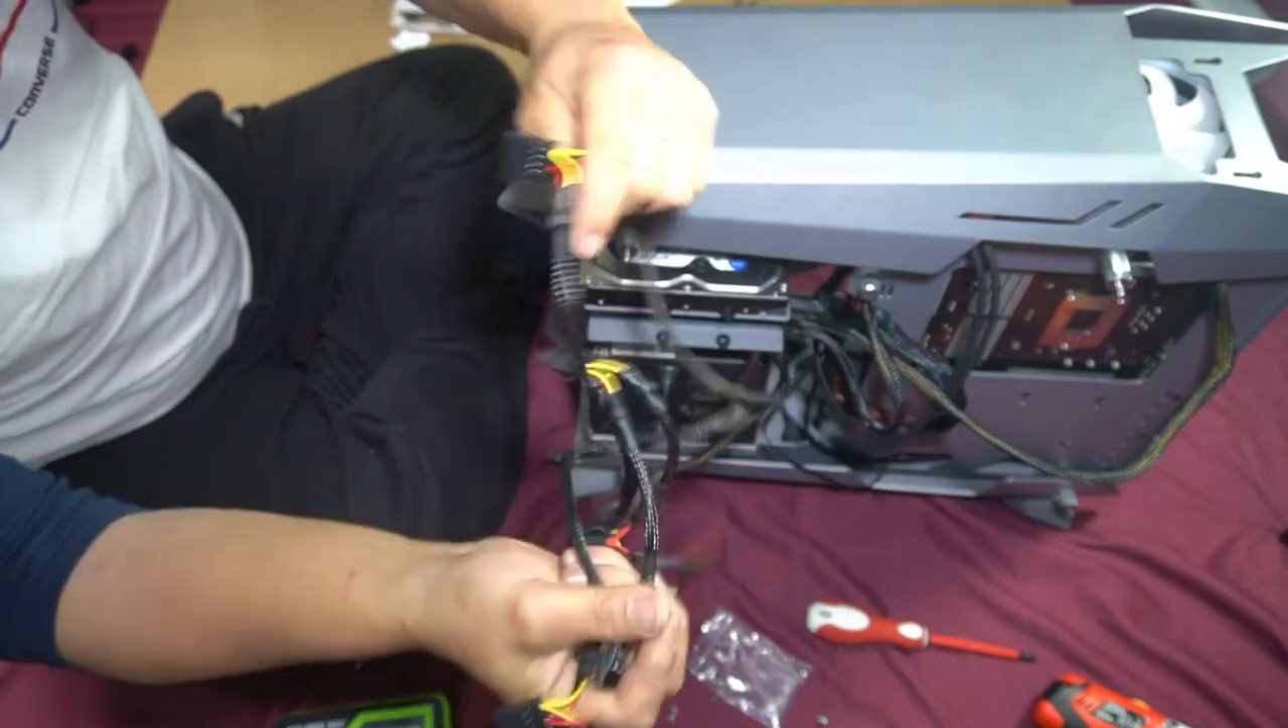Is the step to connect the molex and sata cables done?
No.